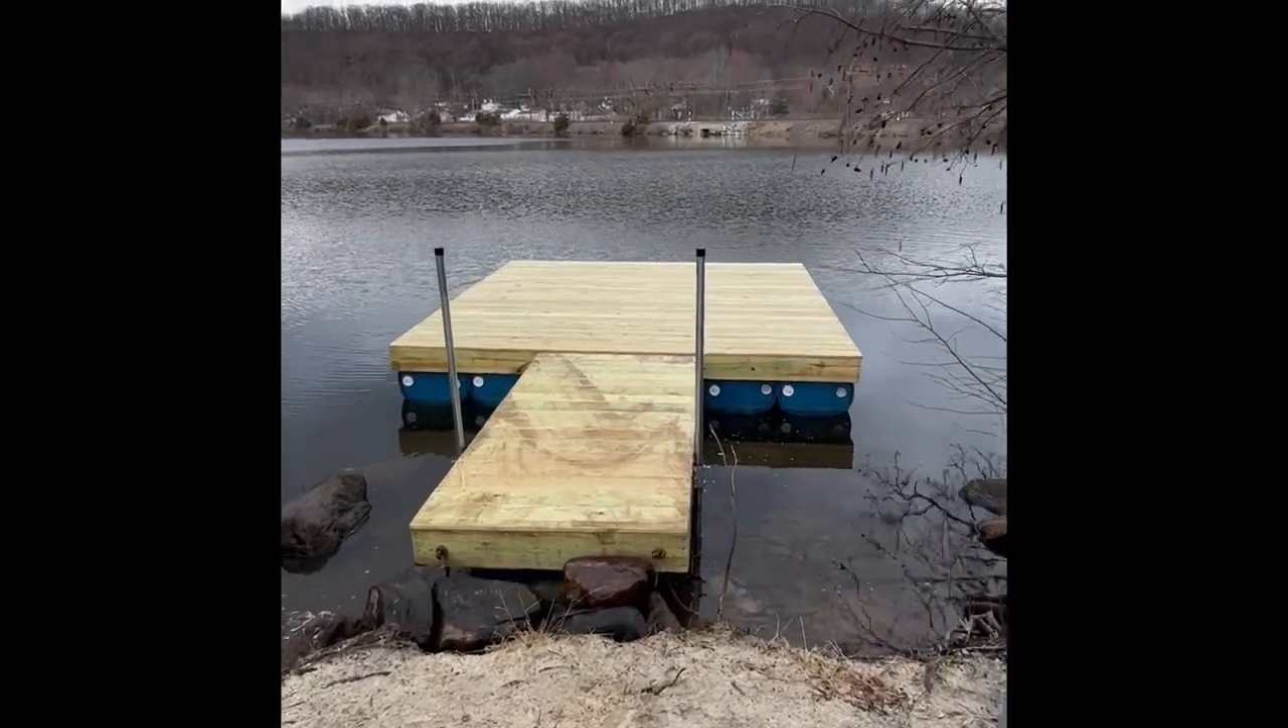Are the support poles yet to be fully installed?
No.